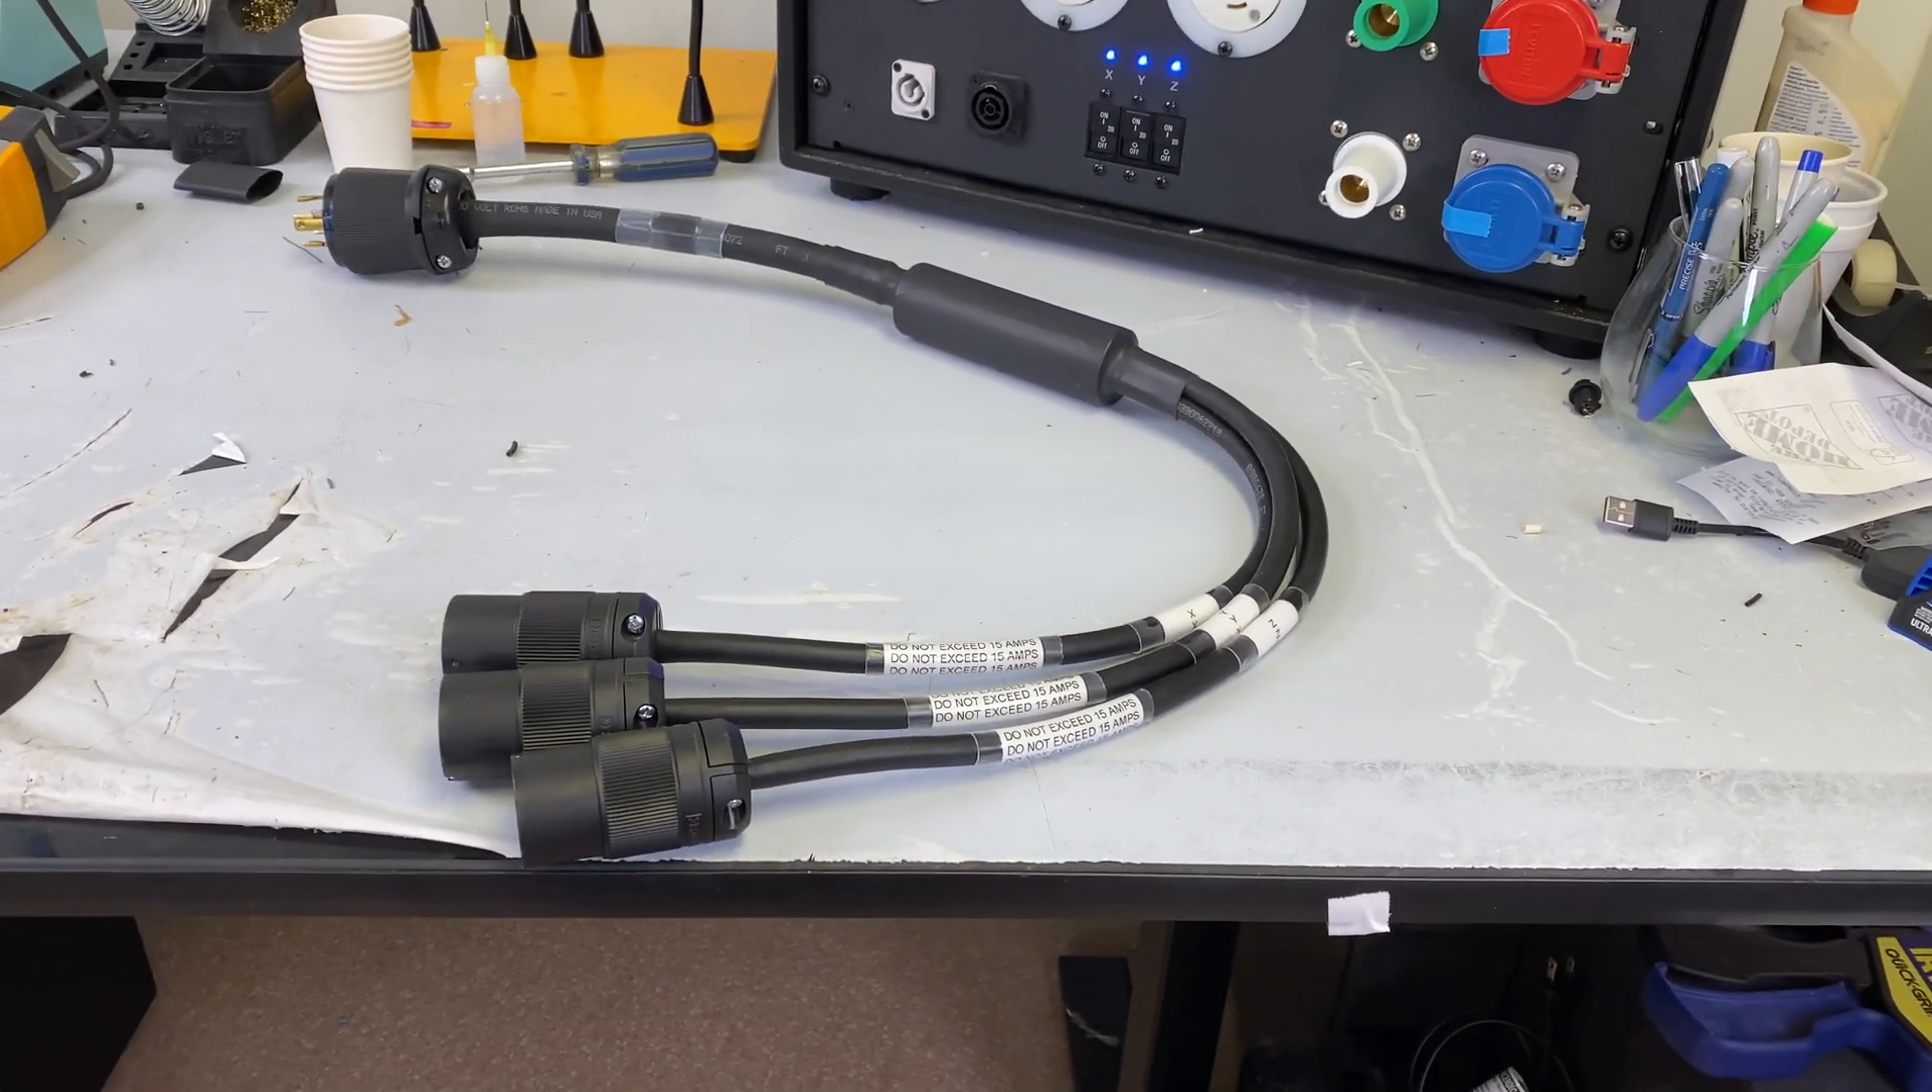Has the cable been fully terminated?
Yes.